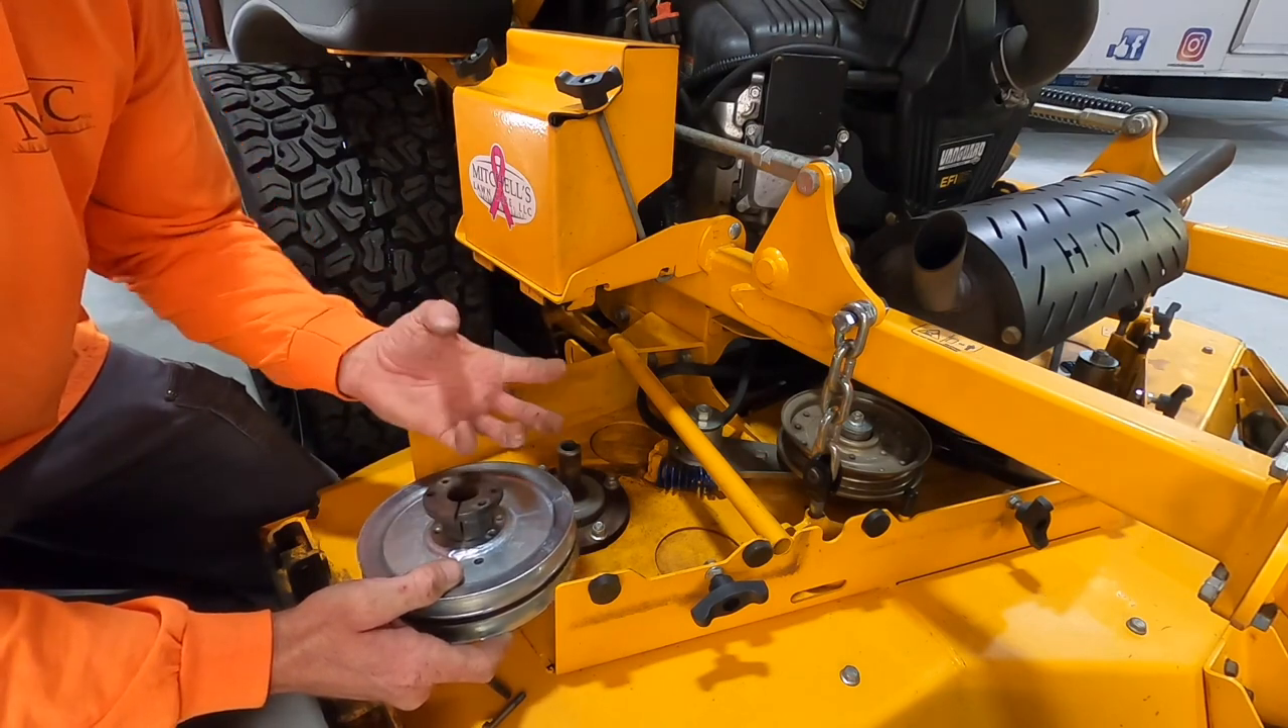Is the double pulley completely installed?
No.